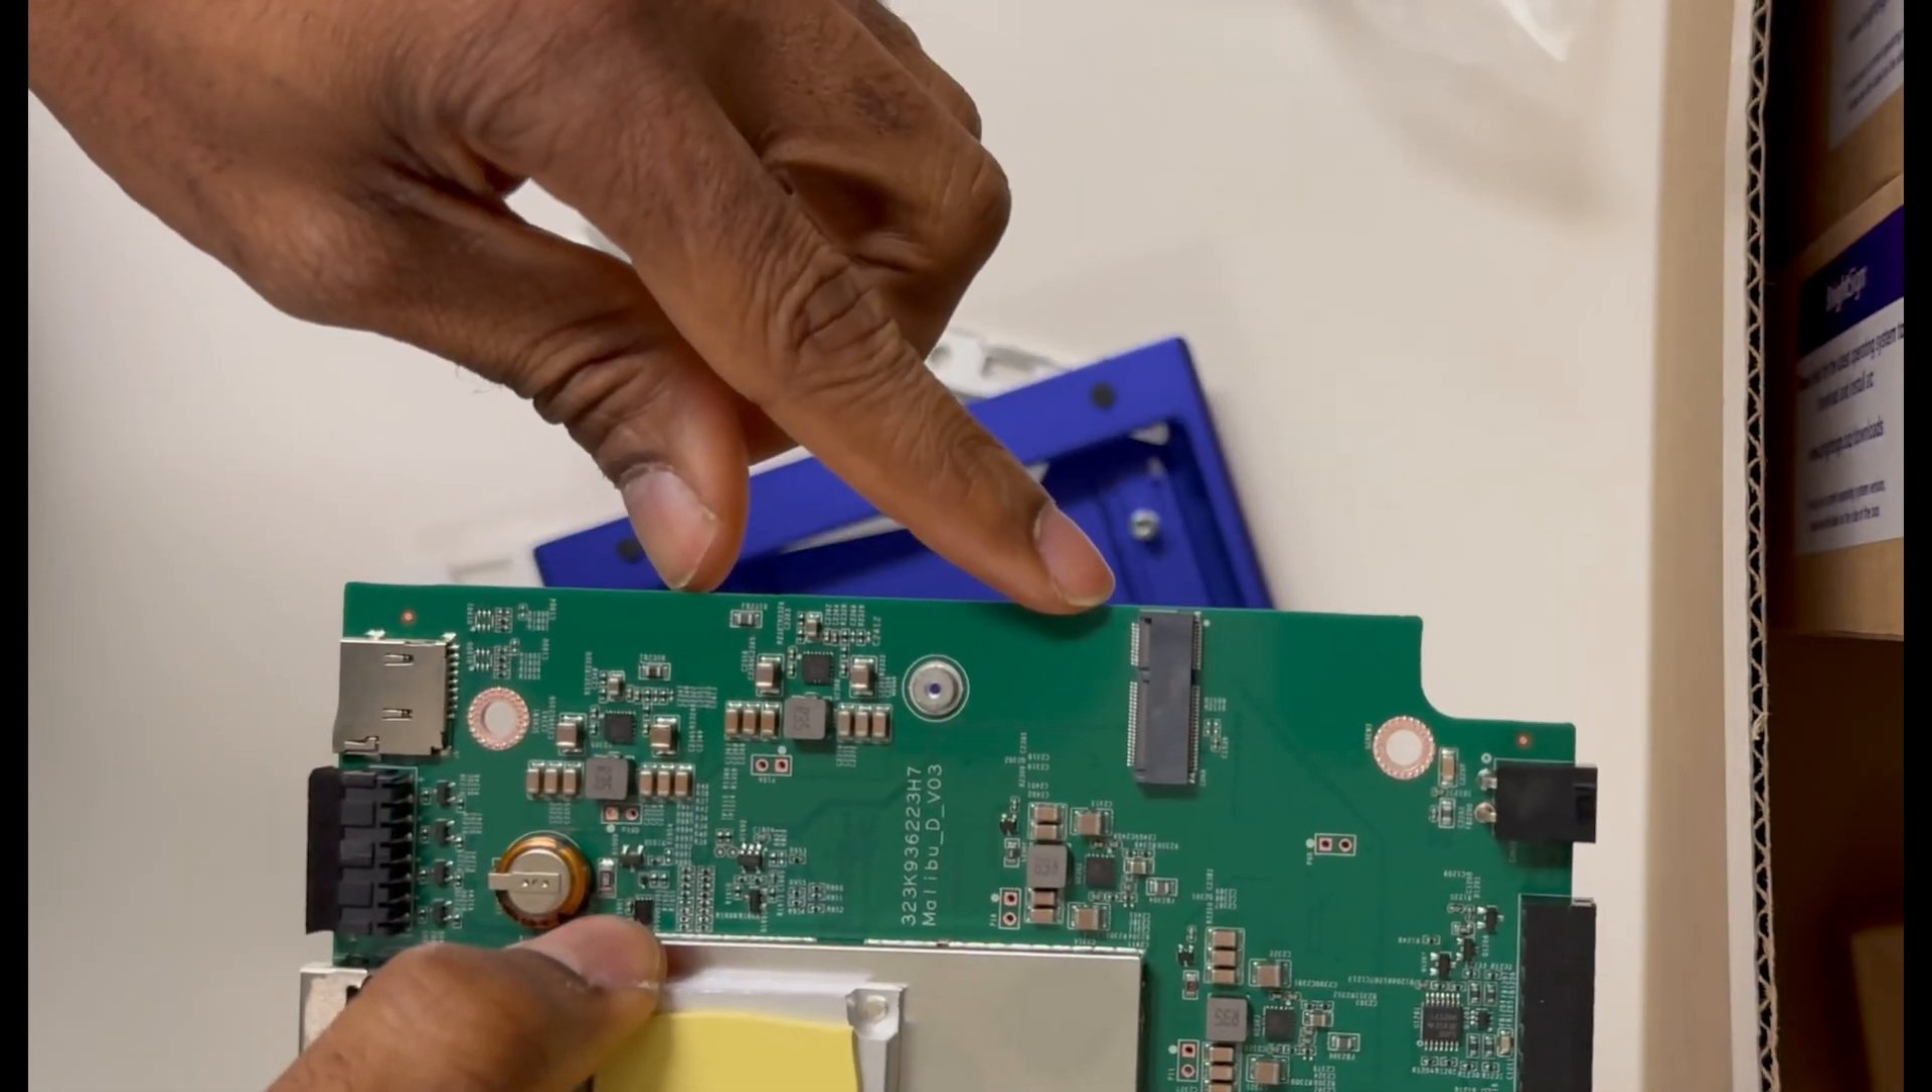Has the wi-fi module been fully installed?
No.